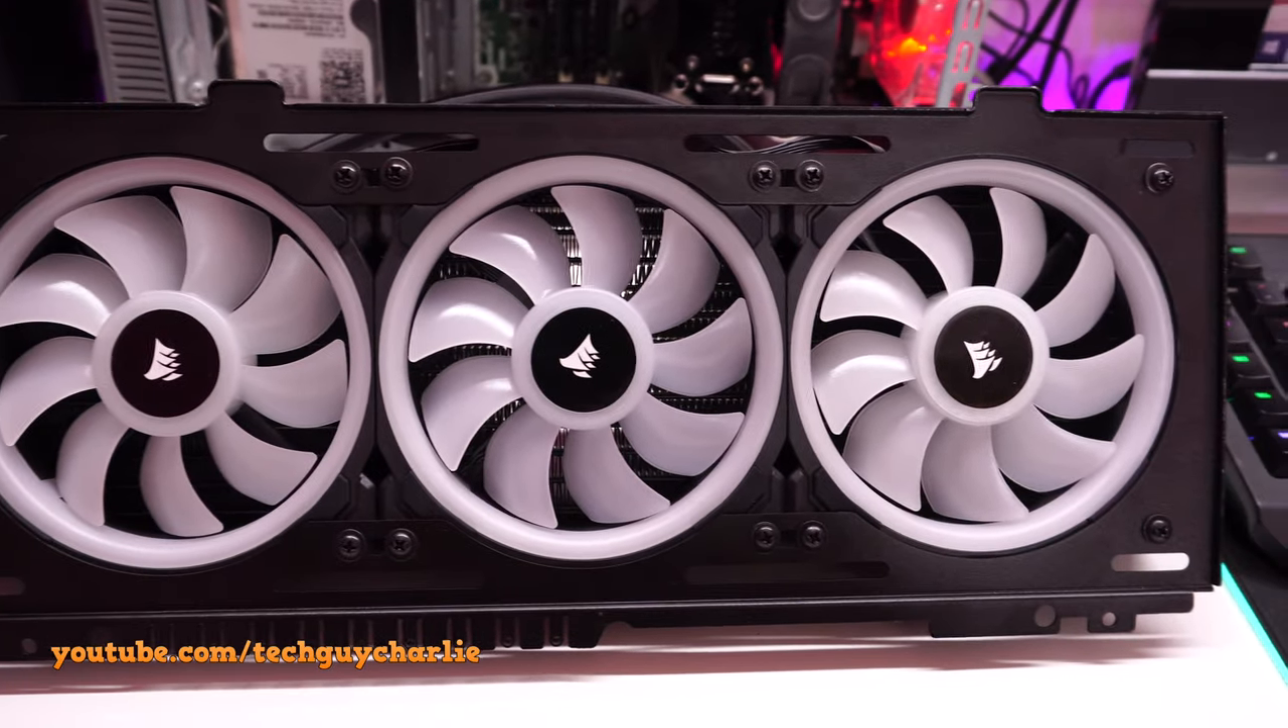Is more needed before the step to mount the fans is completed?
No.